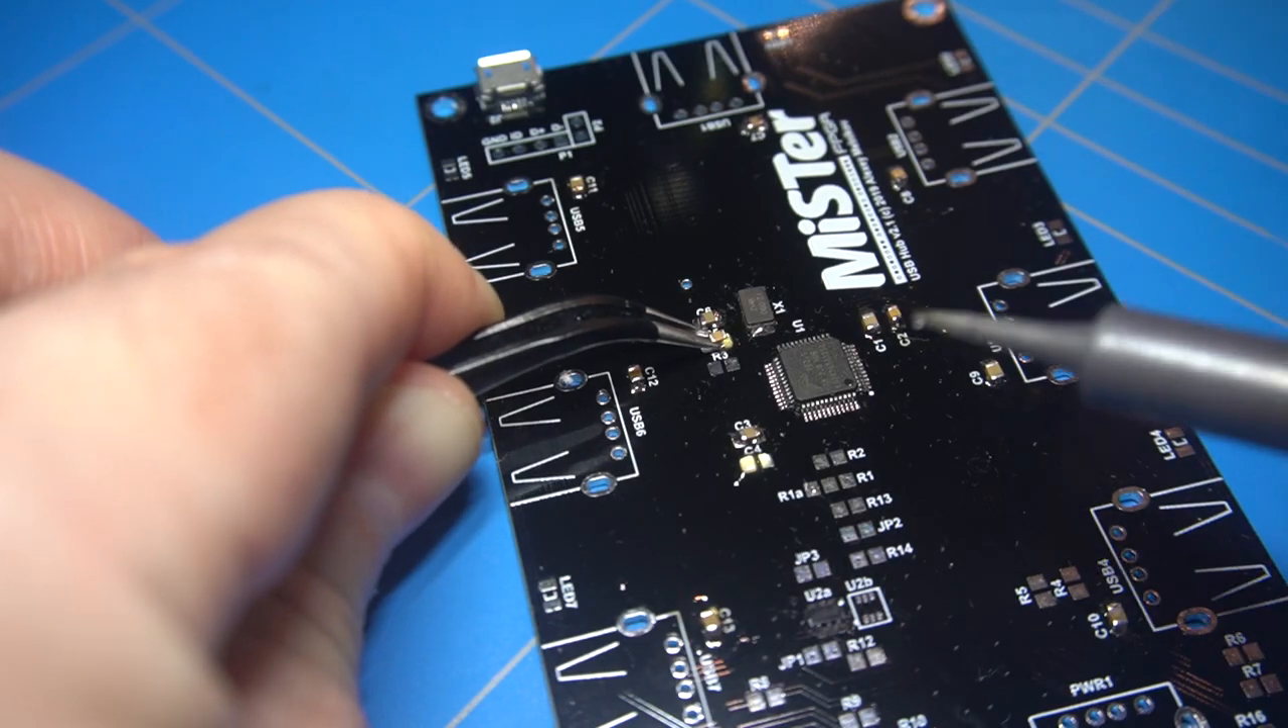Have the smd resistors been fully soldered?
No.